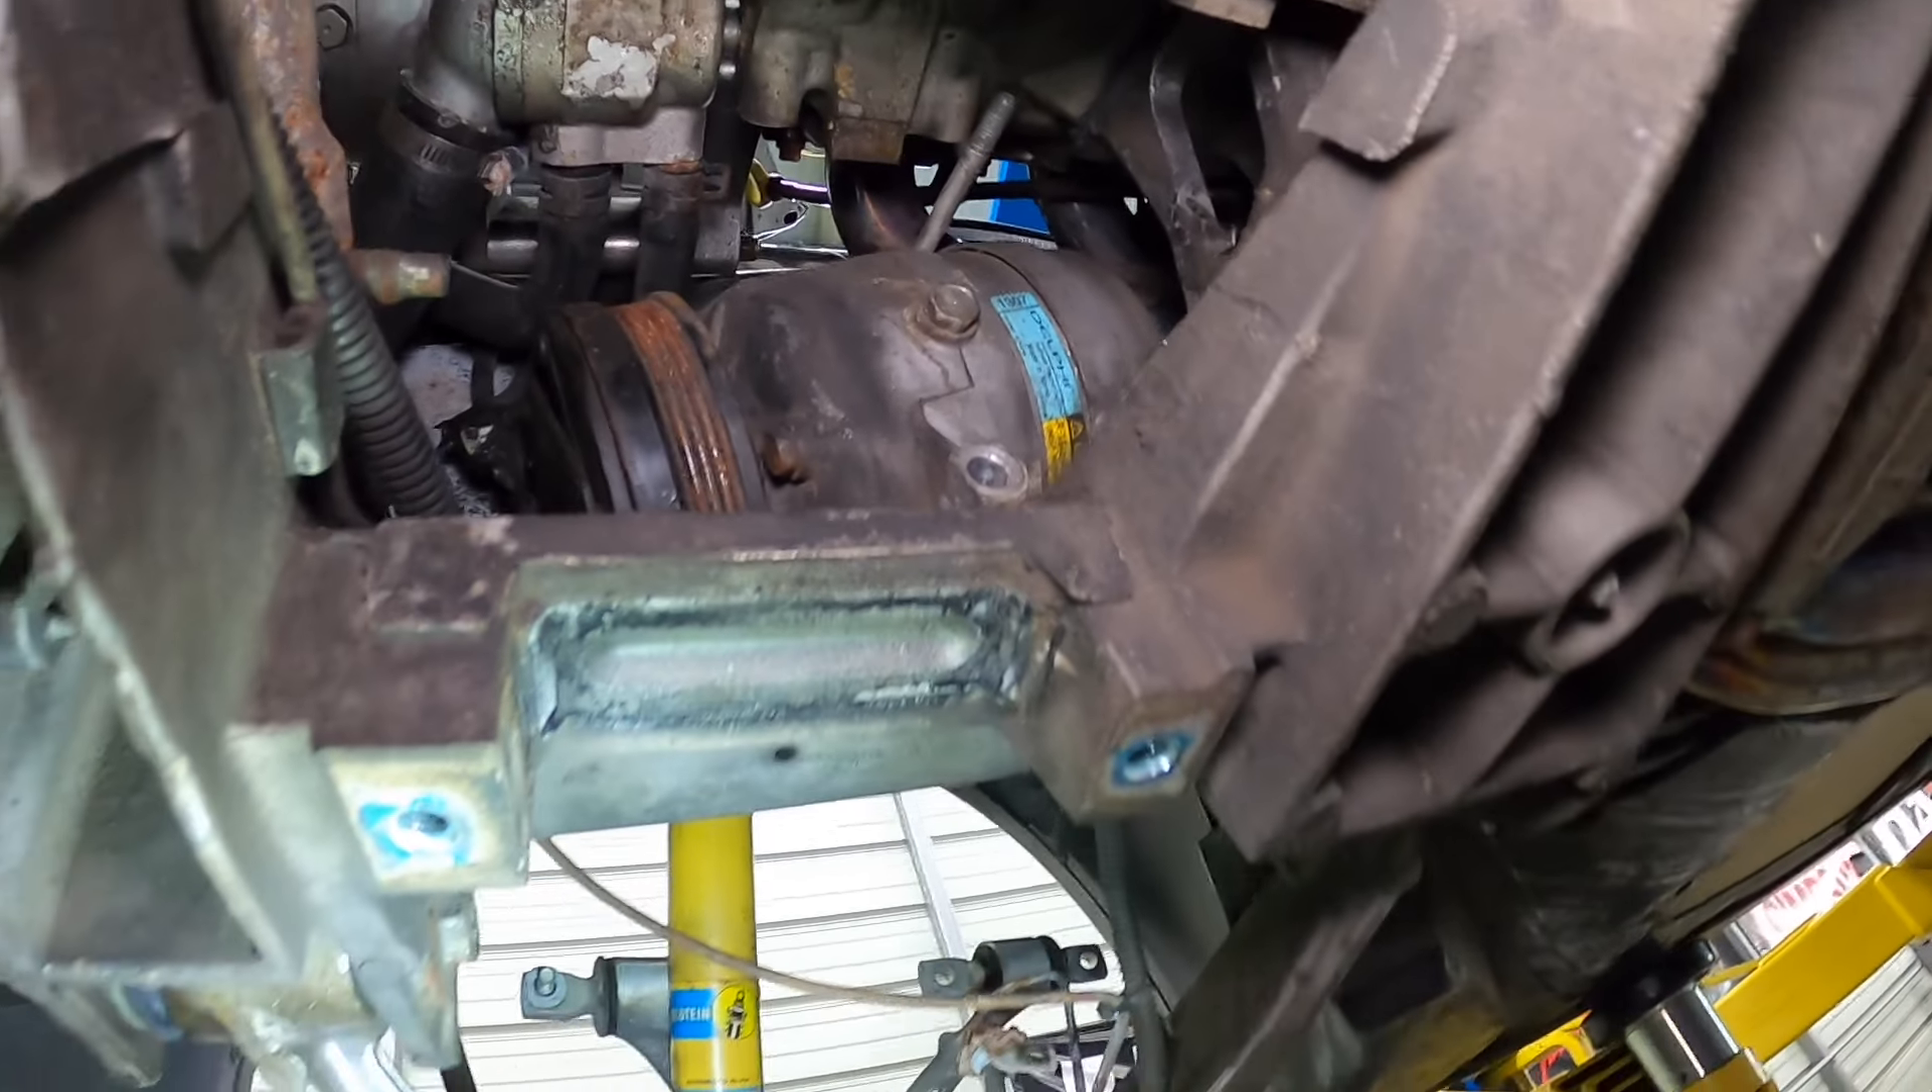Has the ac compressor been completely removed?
No.